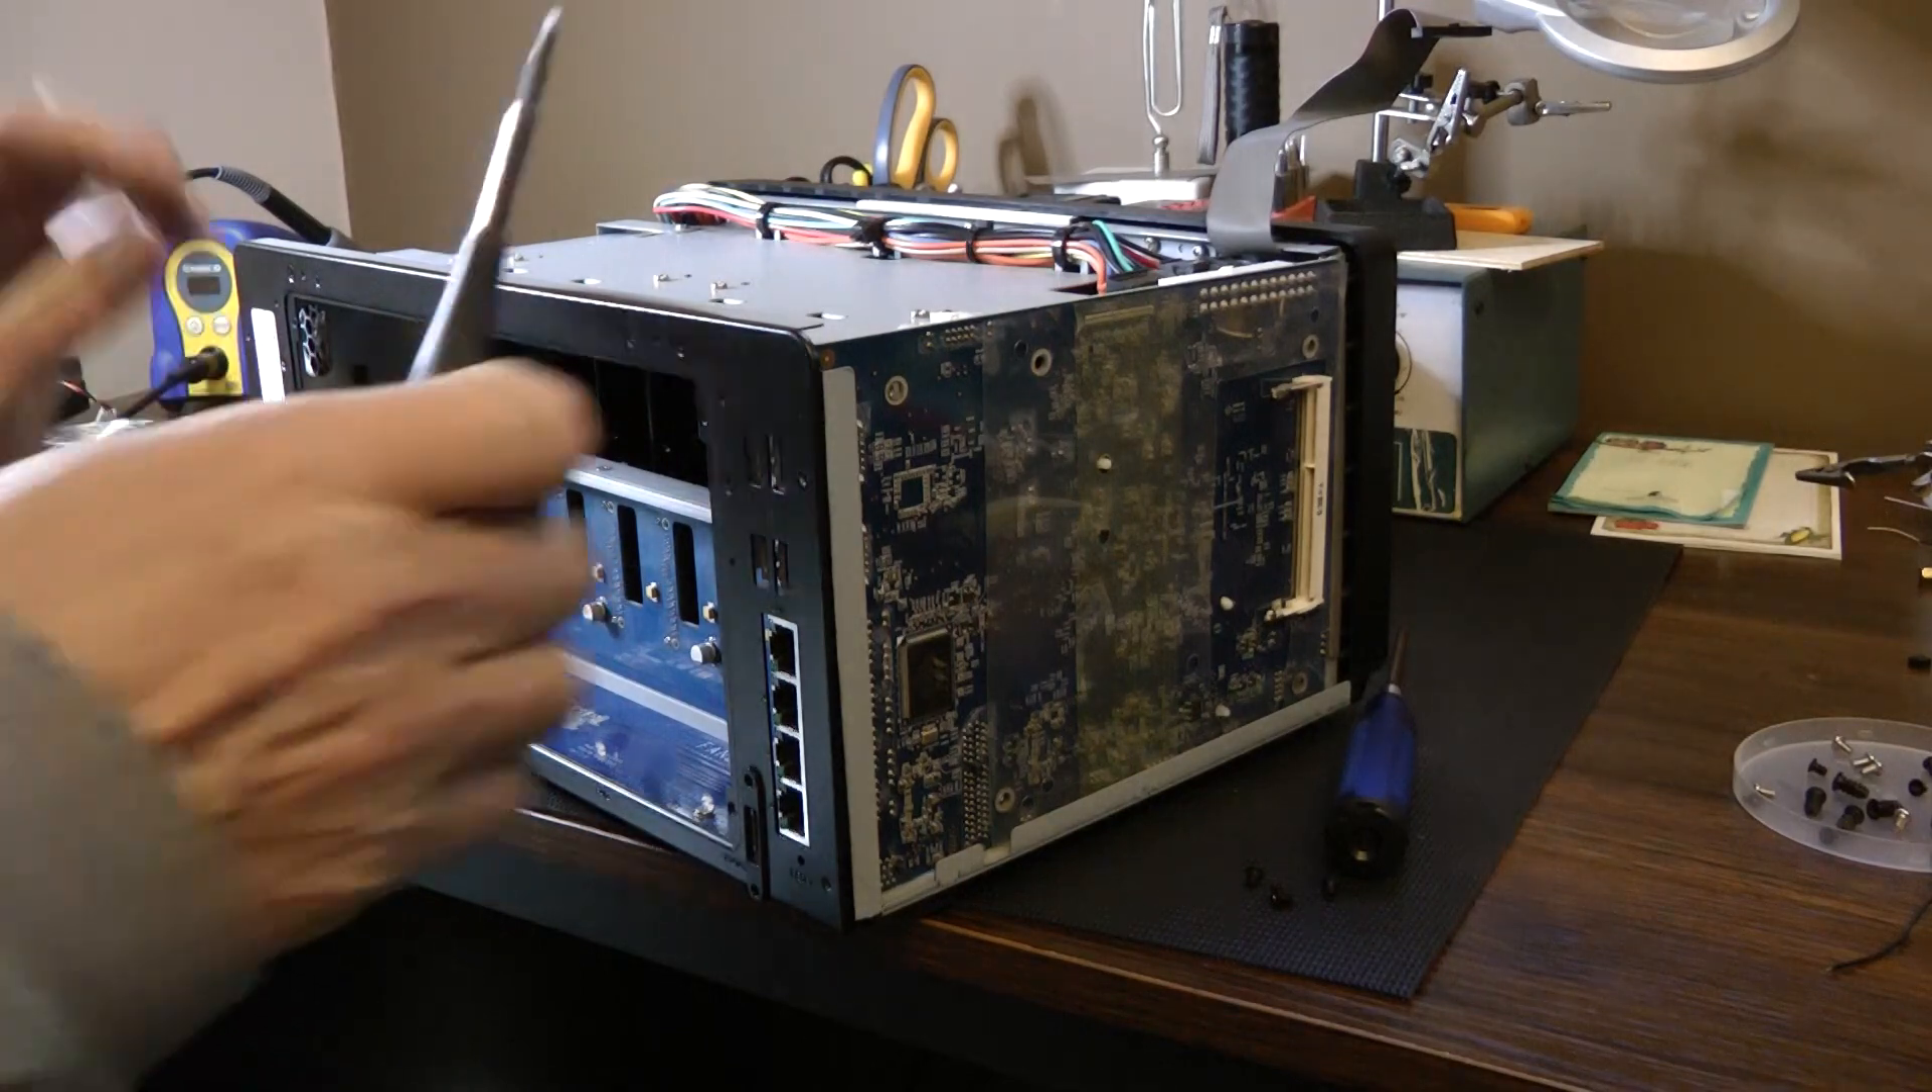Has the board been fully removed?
No.